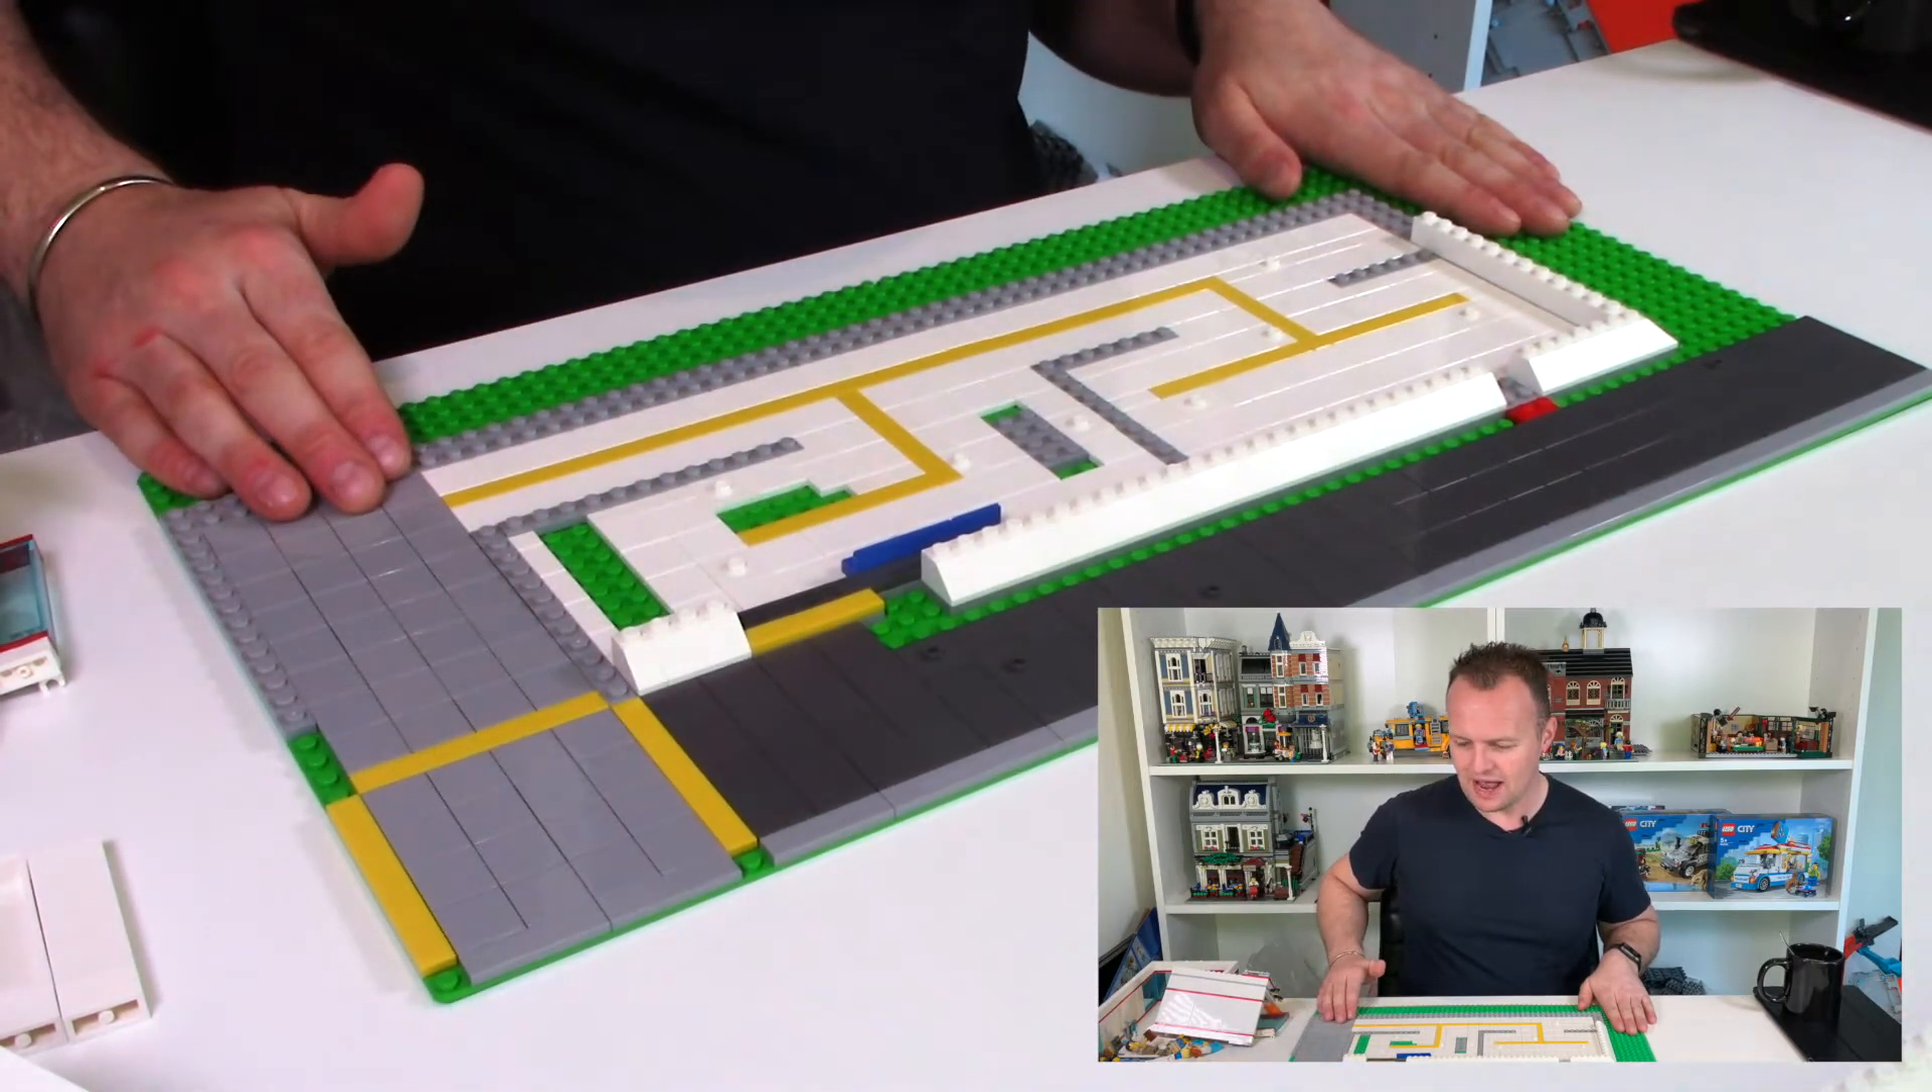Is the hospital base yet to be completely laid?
No.